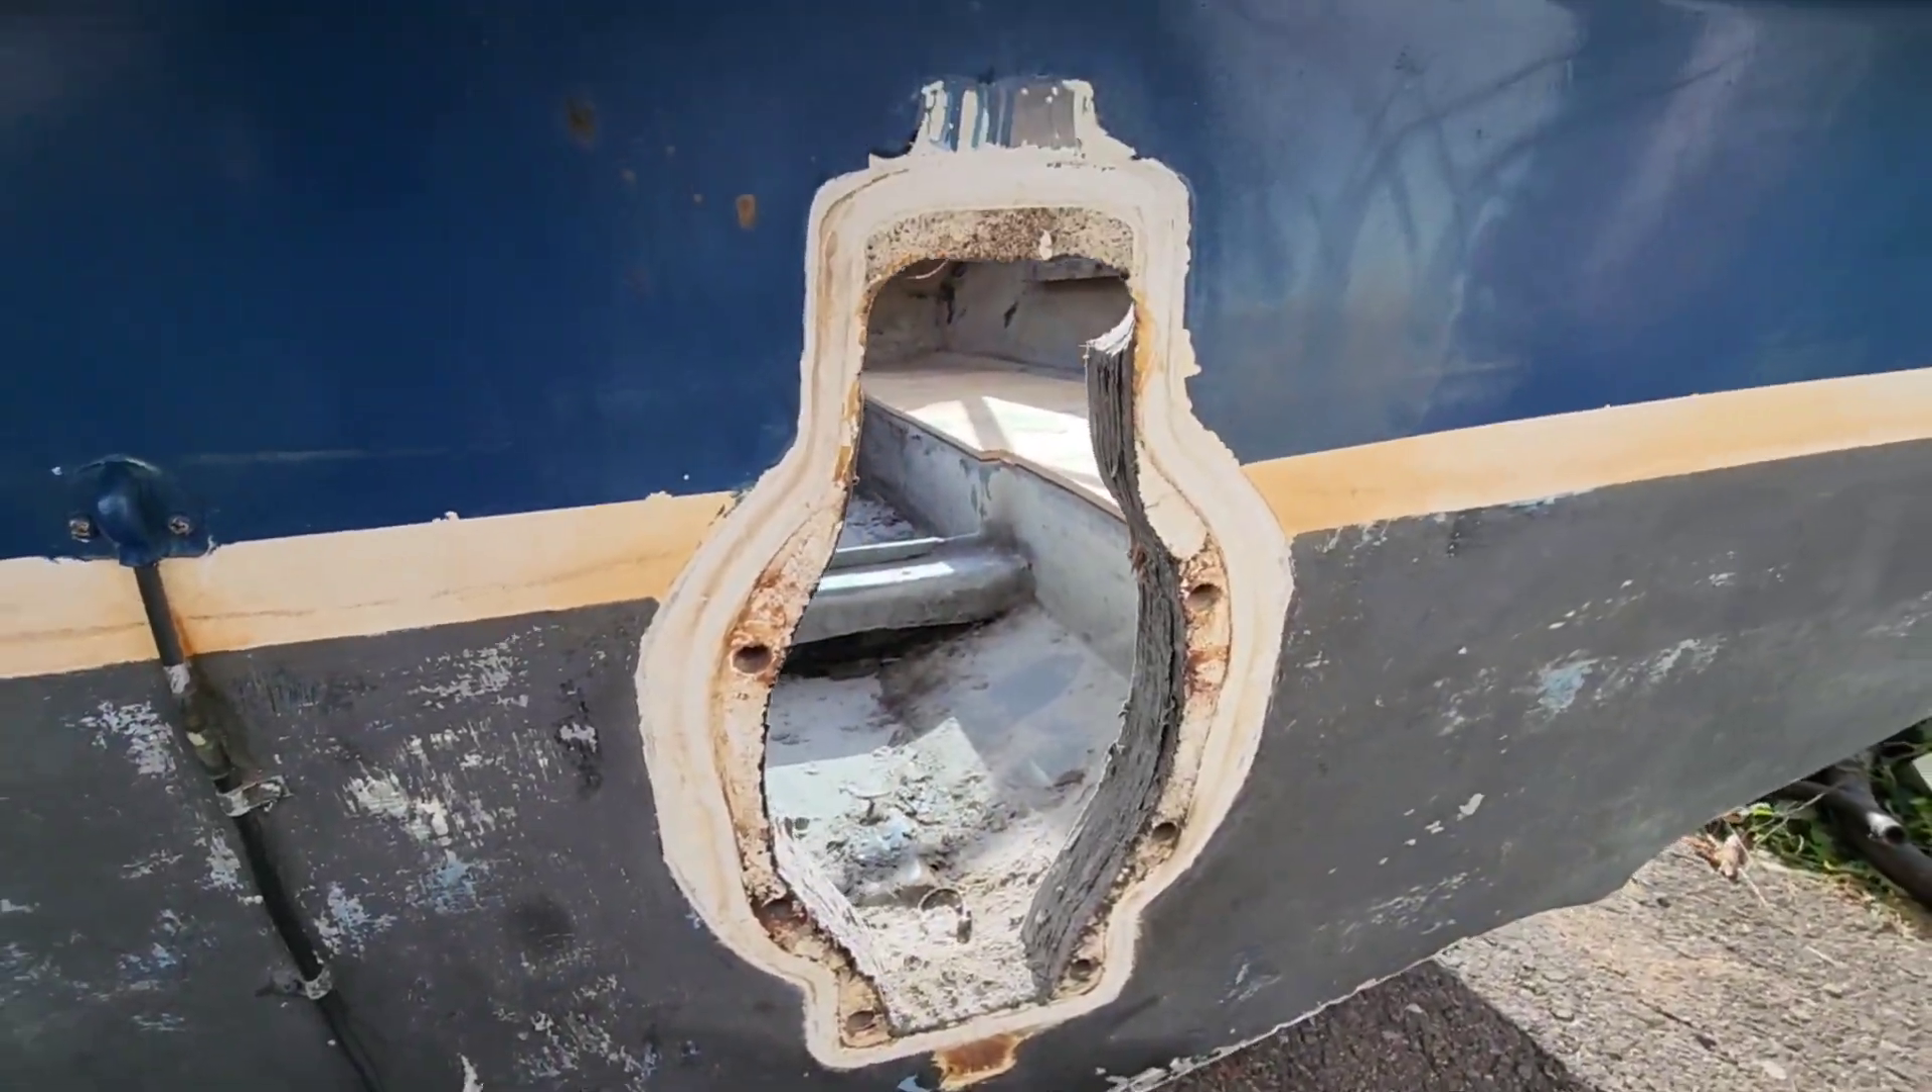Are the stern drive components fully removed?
Yes.